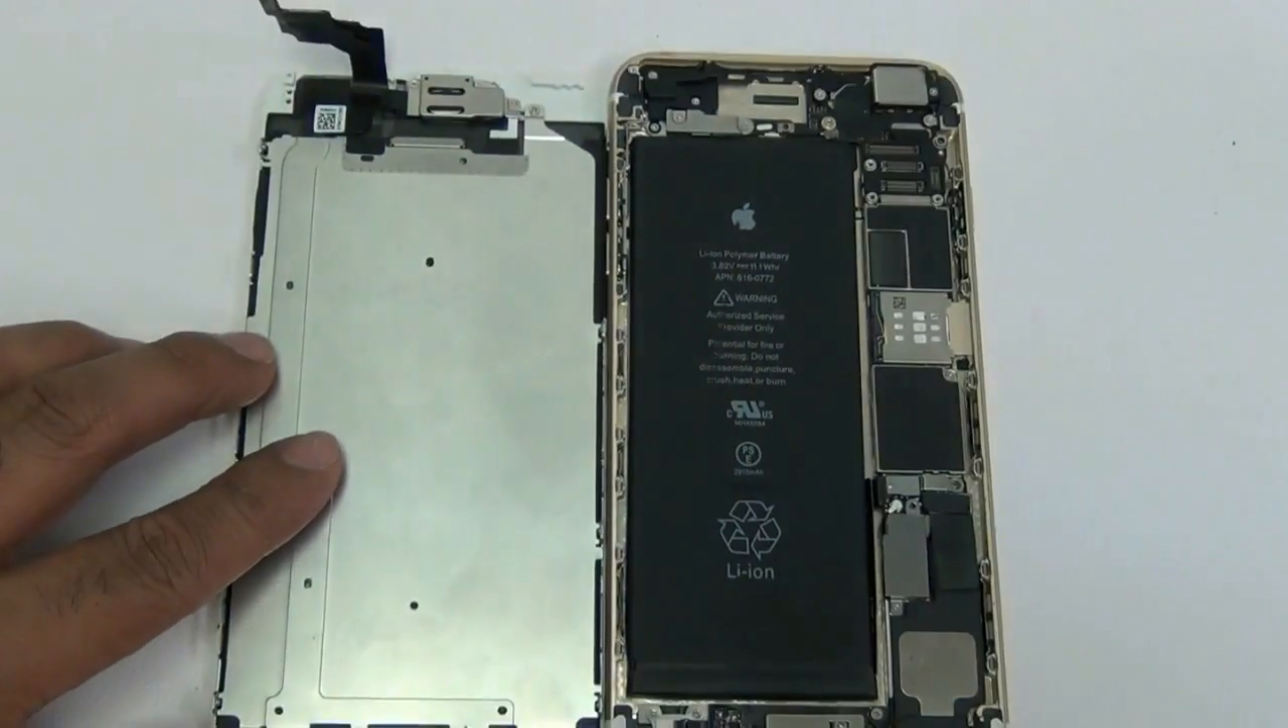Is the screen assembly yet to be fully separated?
No.